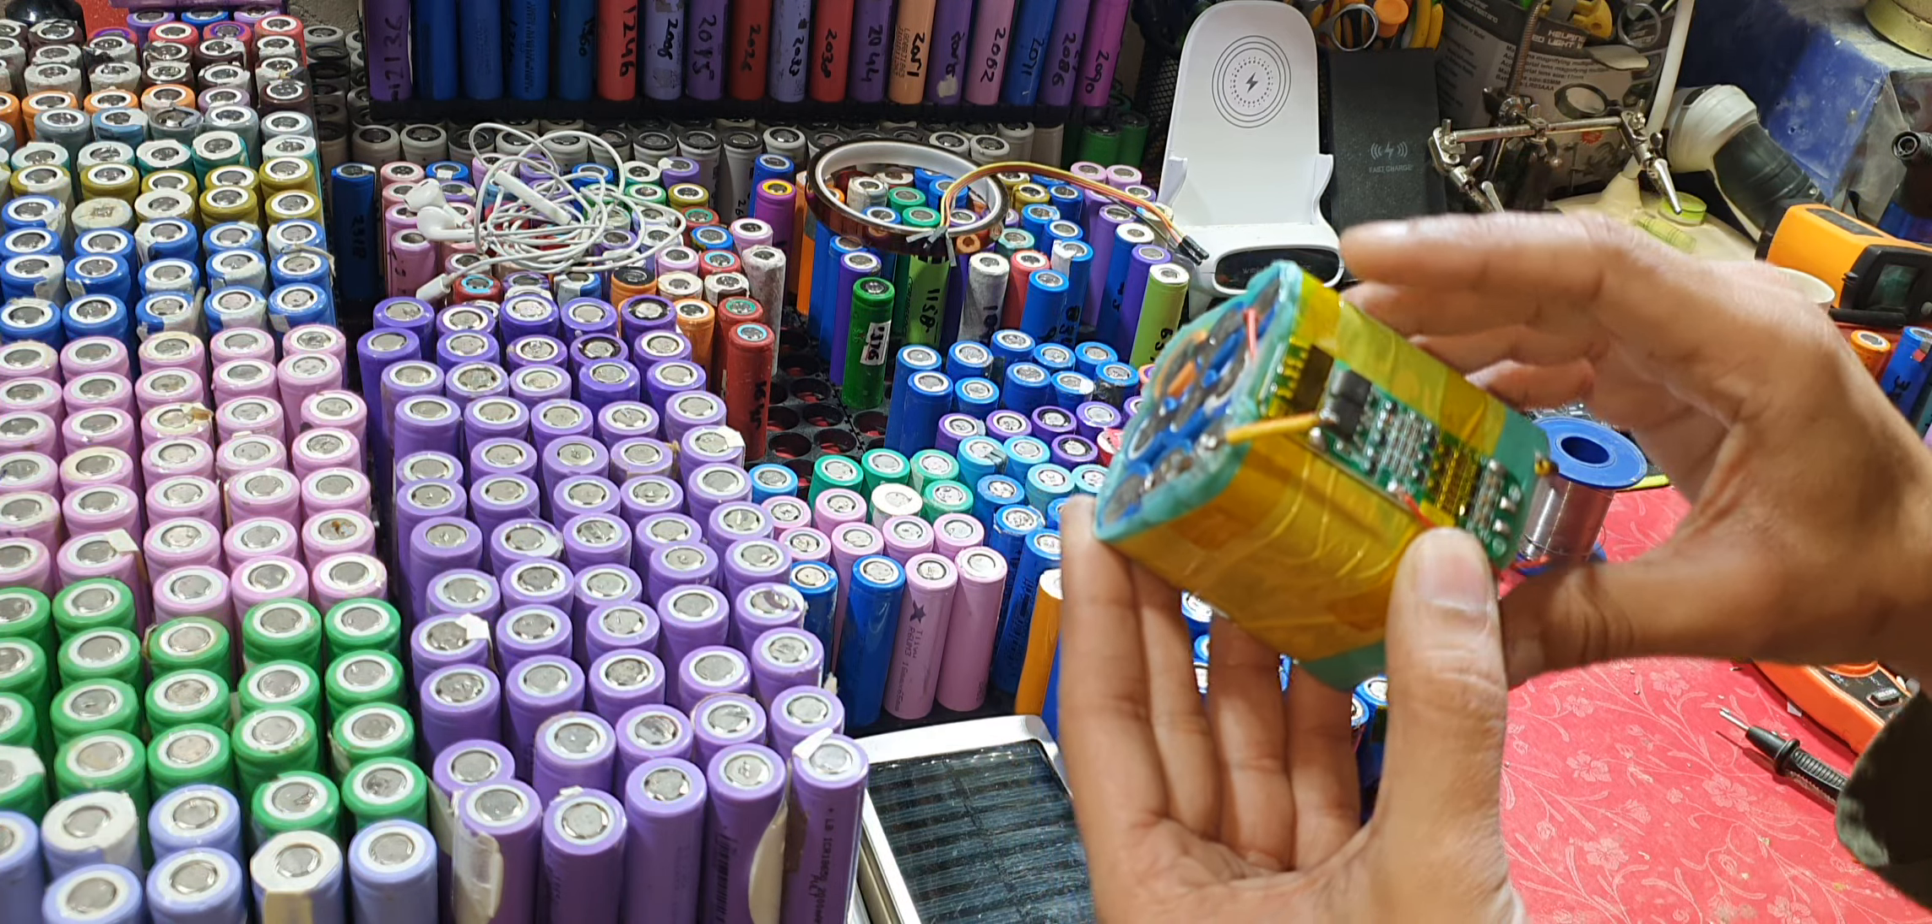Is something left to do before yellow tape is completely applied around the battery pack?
No.